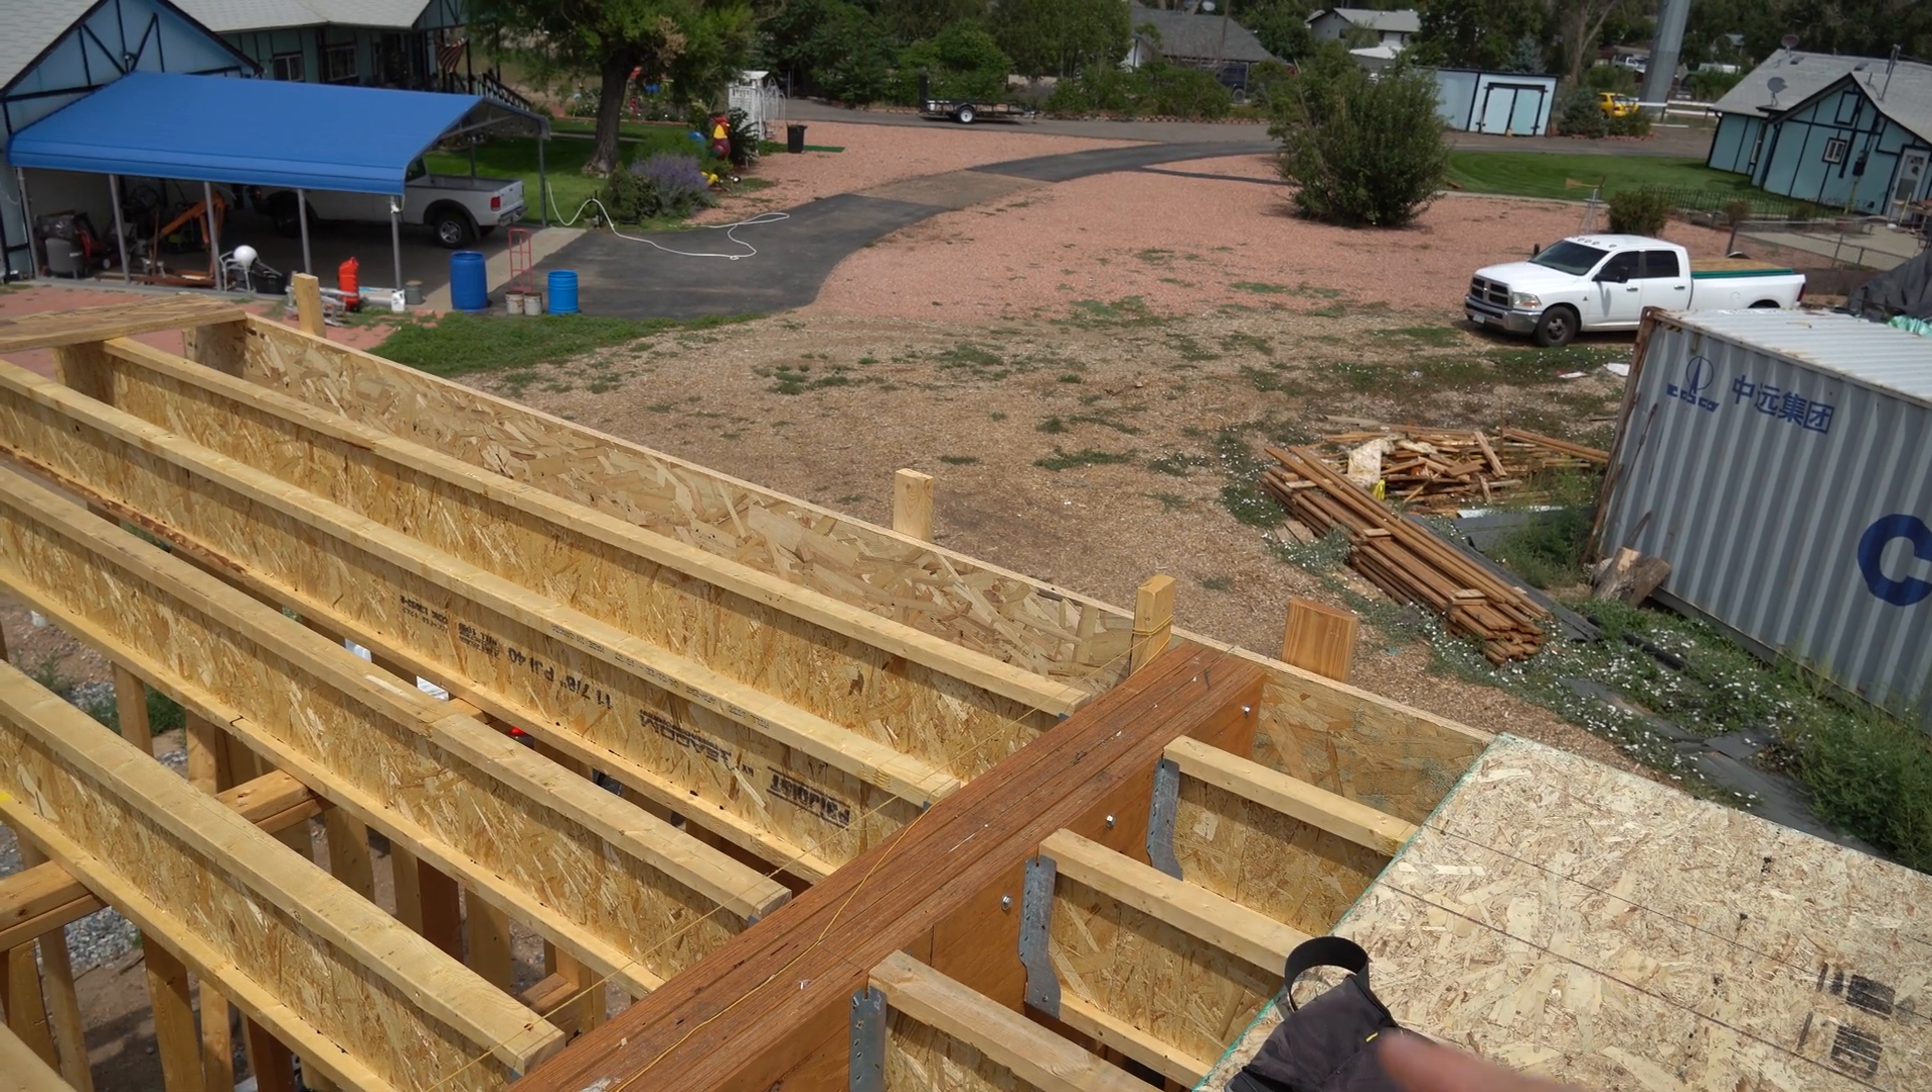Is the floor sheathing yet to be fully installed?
Yes.